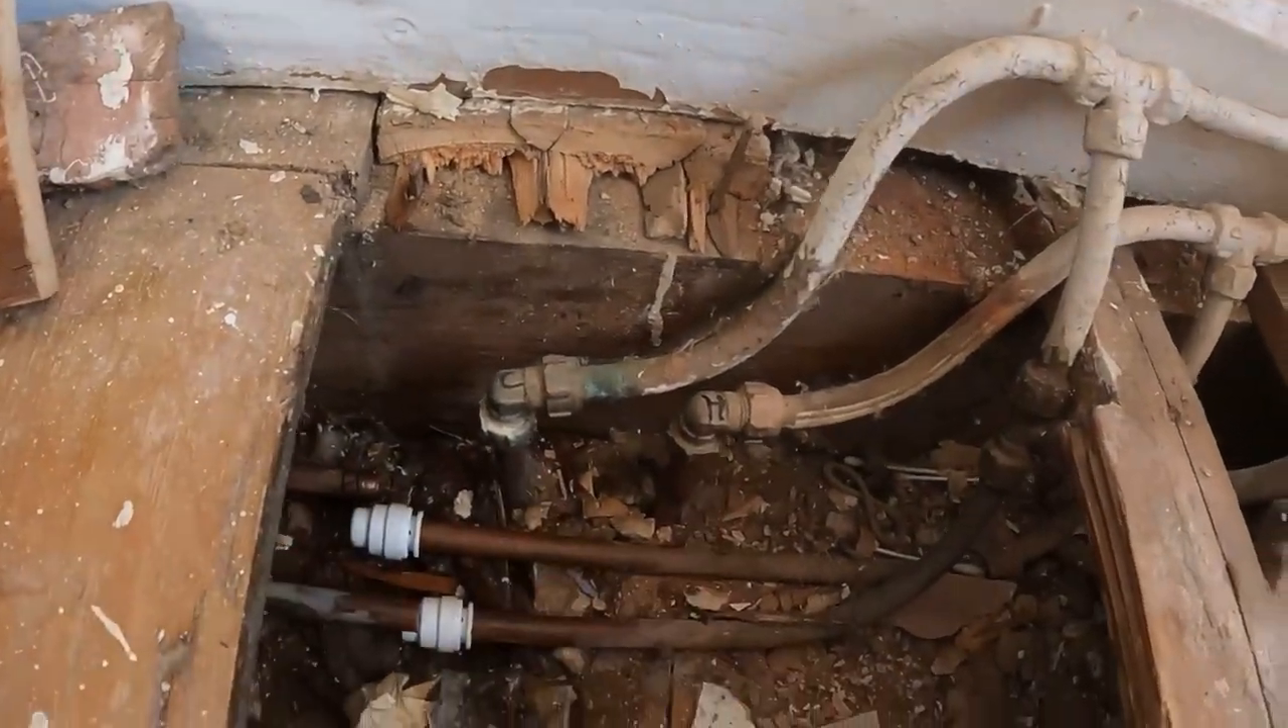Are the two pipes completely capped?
Yes.